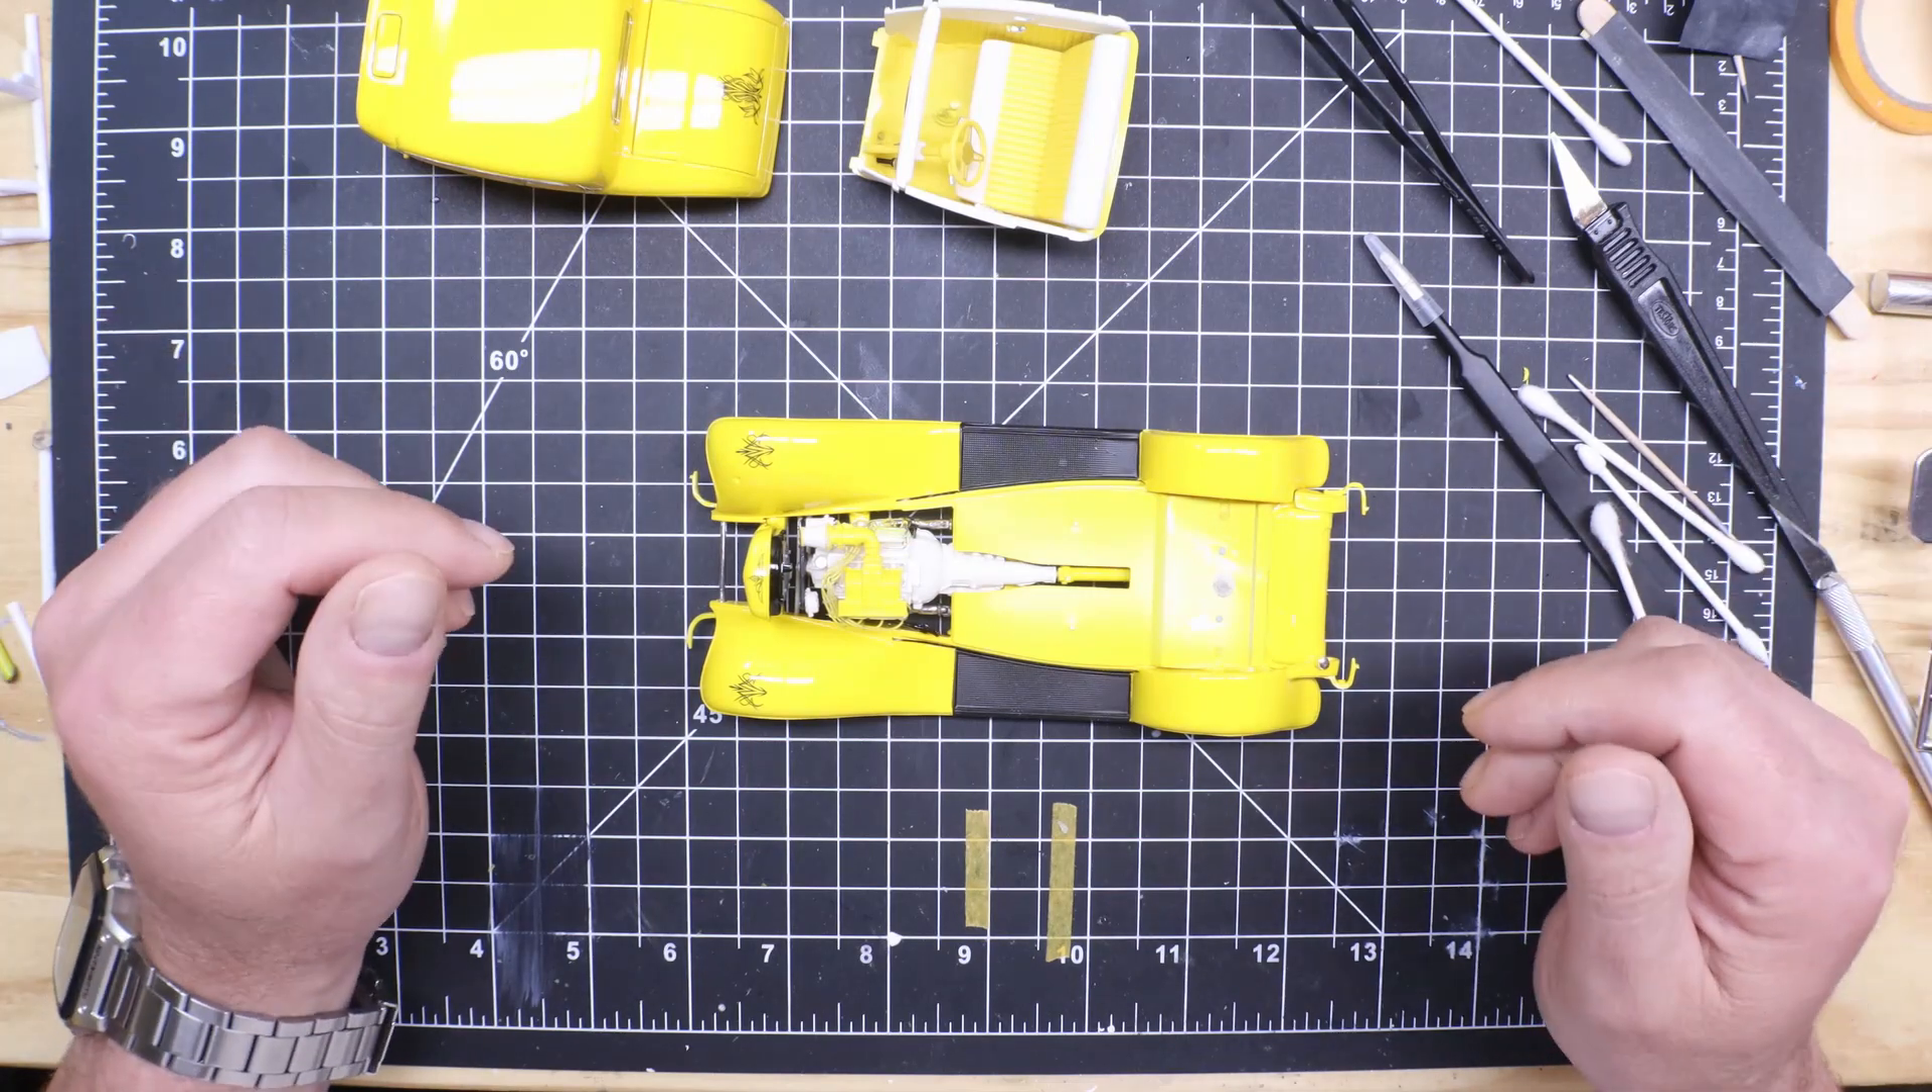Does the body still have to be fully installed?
Yes.